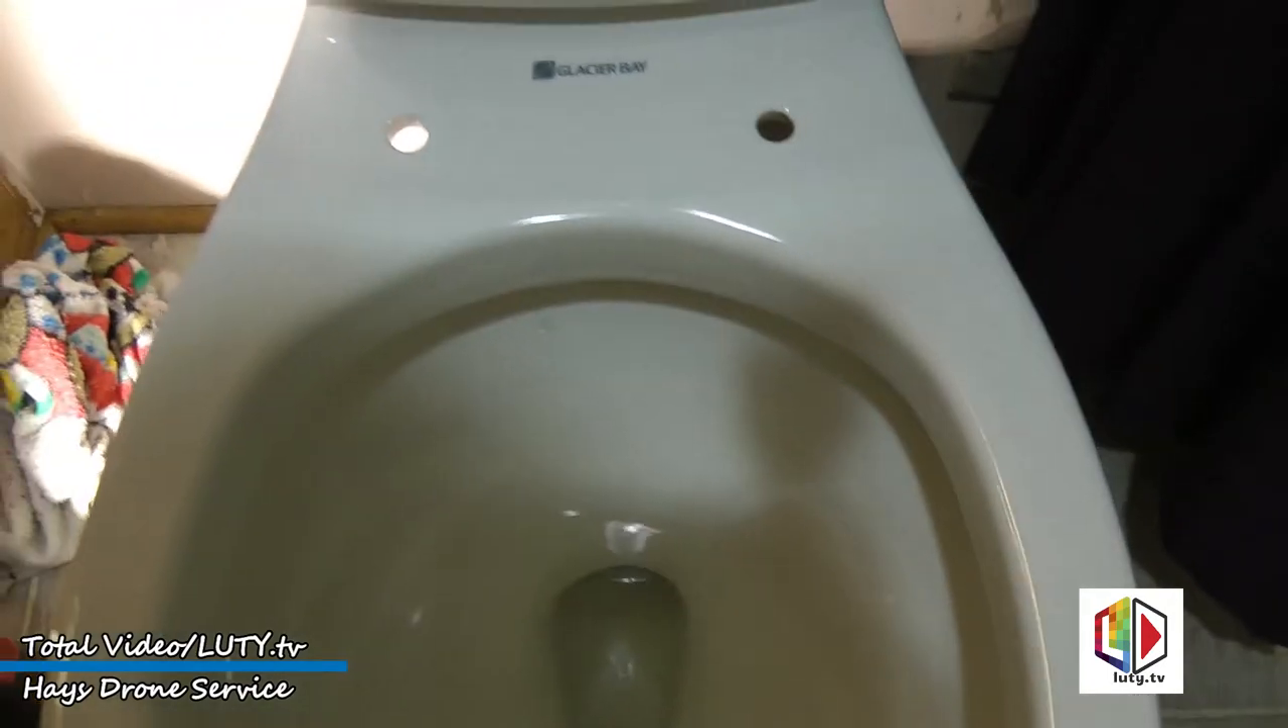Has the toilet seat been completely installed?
No.